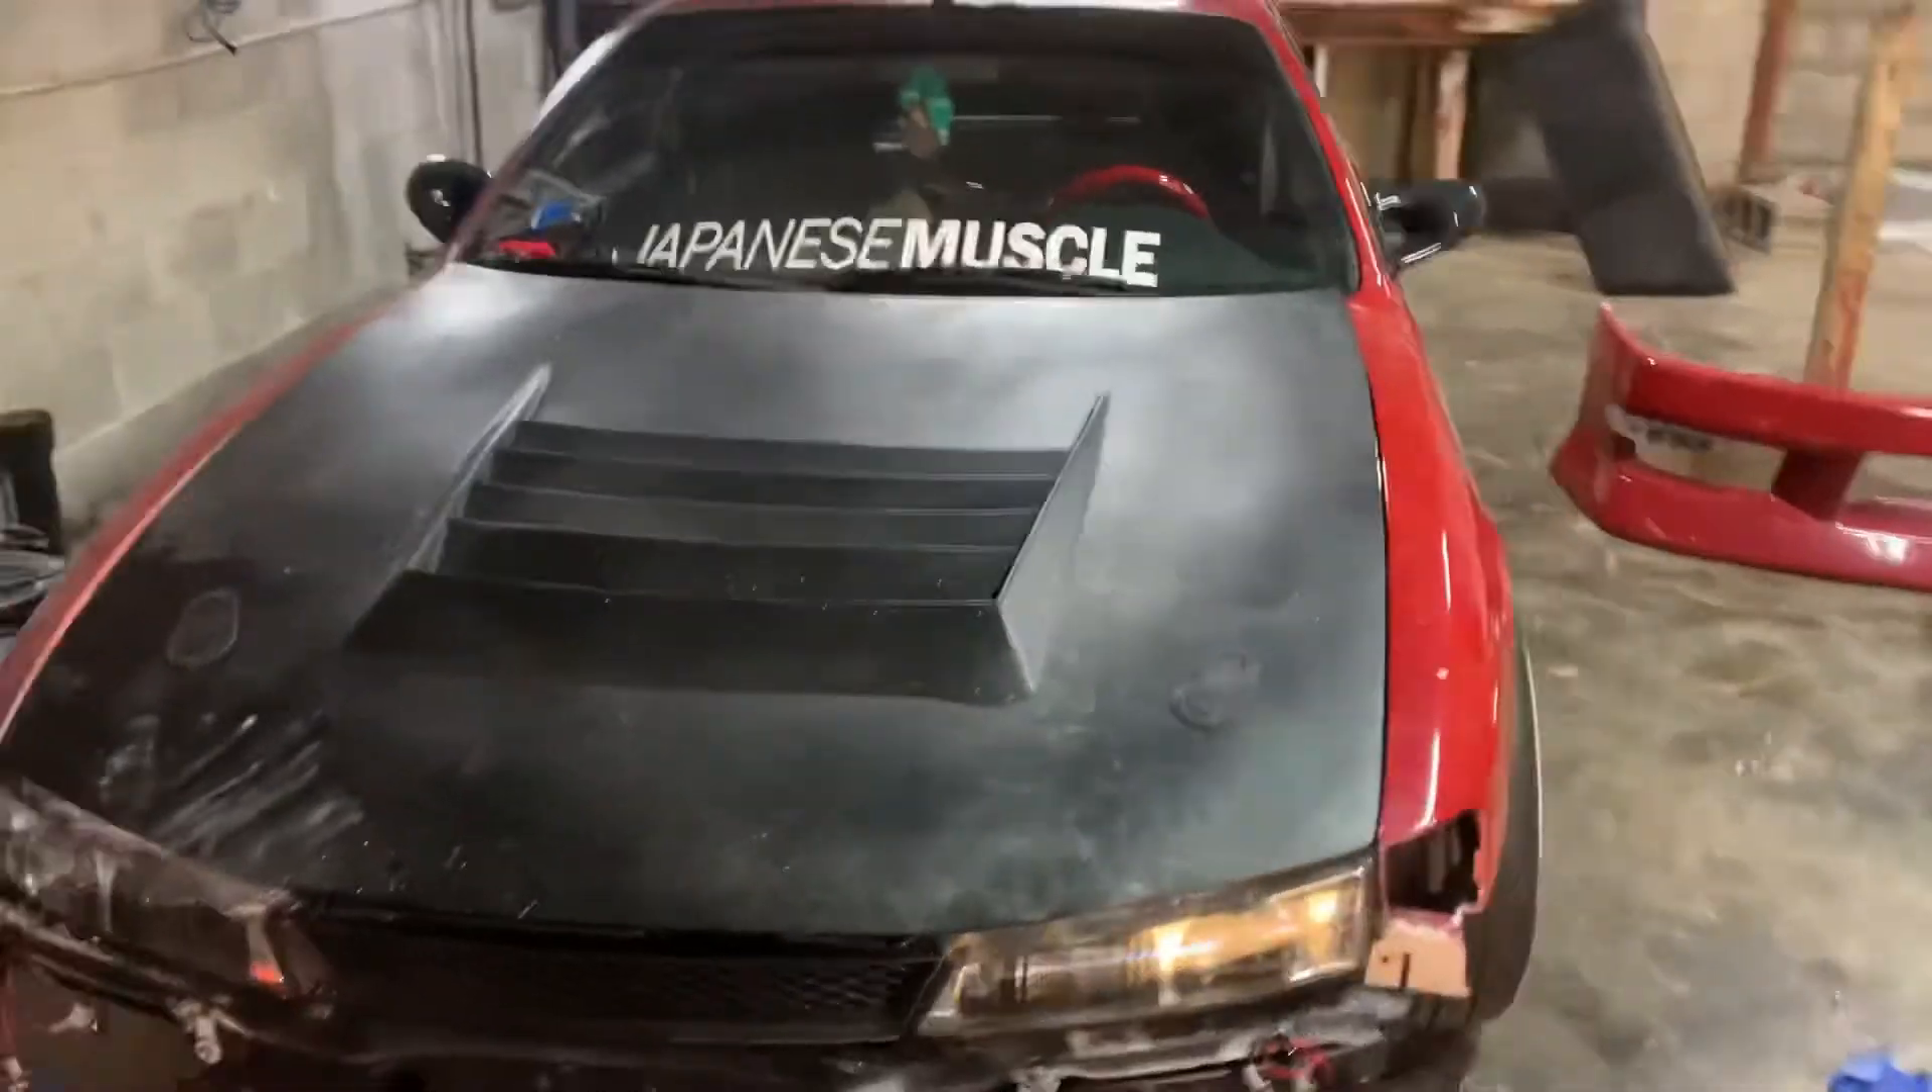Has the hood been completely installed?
Yes.